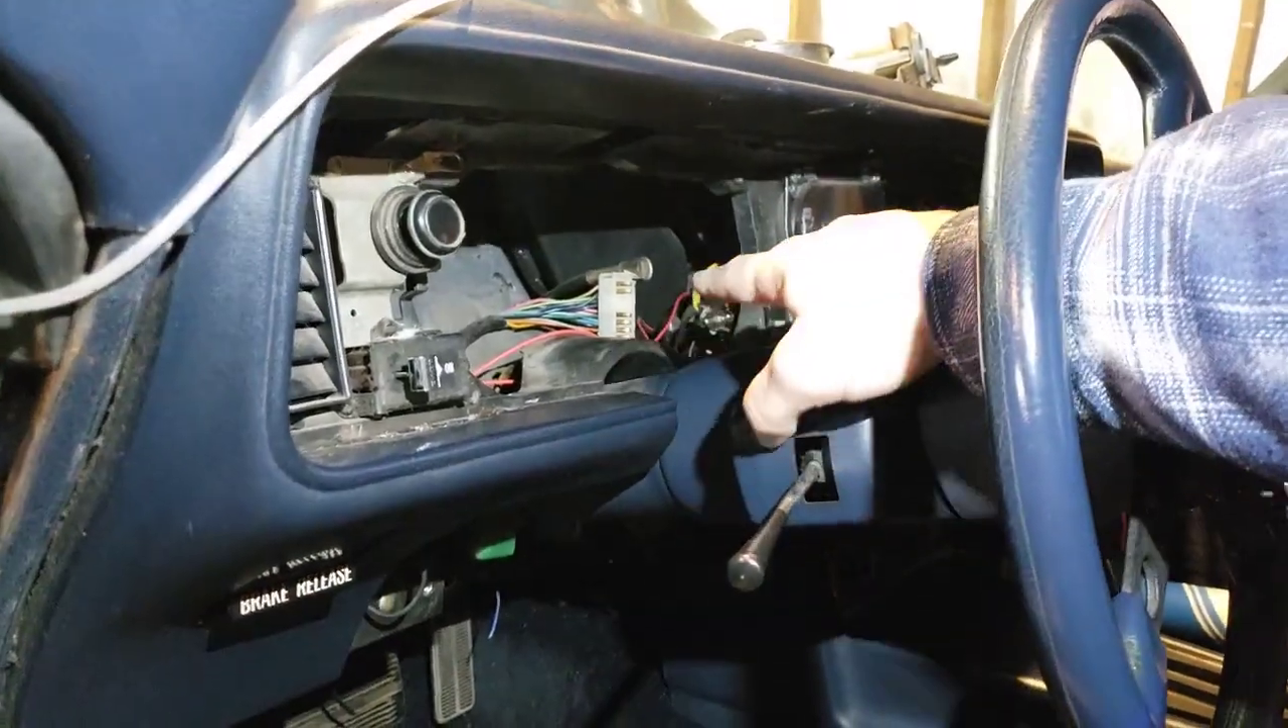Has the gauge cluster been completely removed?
Yes.